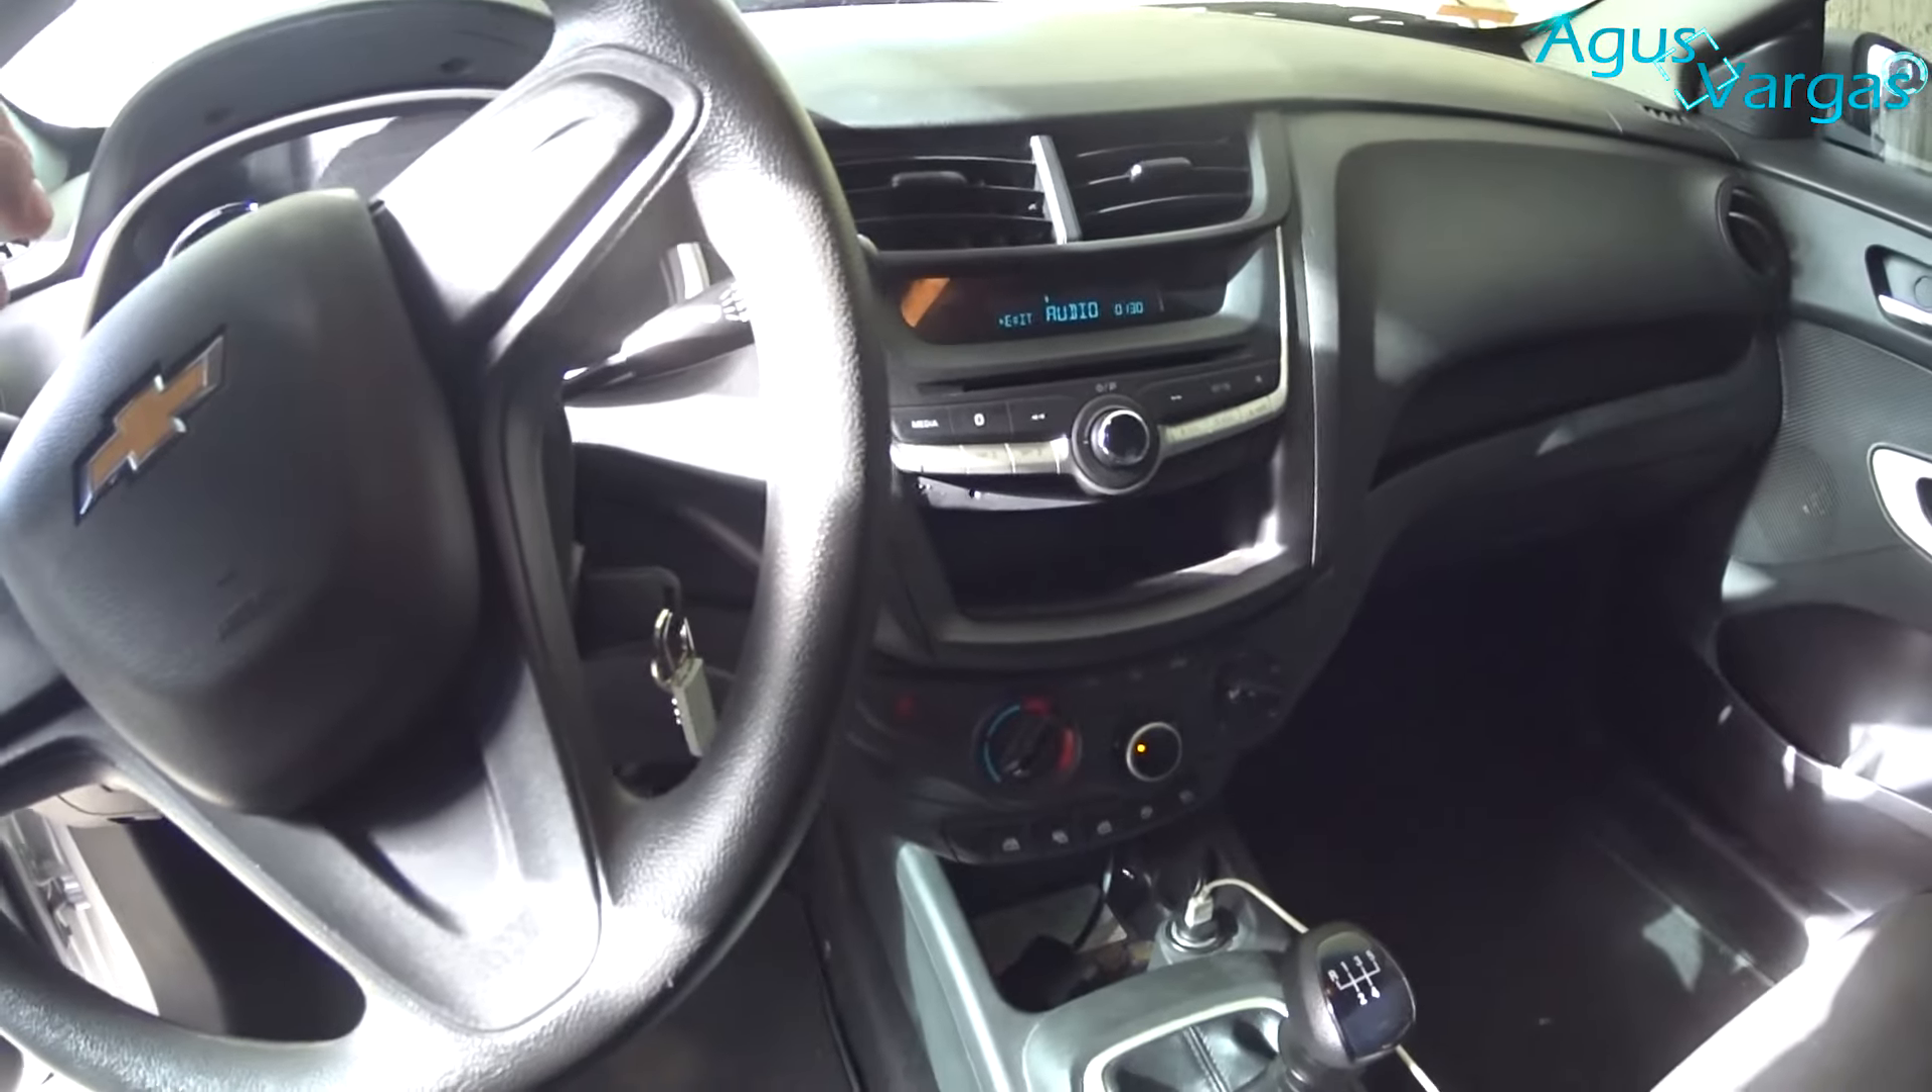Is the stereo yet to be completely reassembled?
No.